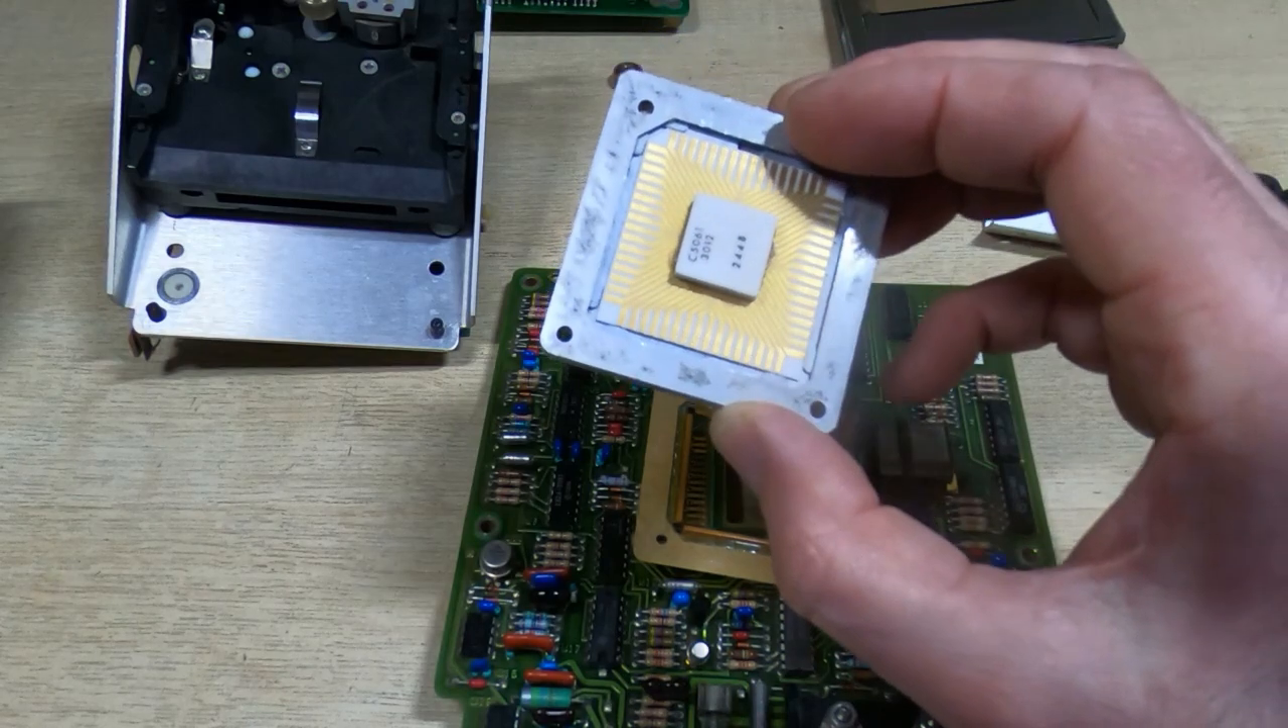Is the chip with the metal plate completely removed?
Yes.